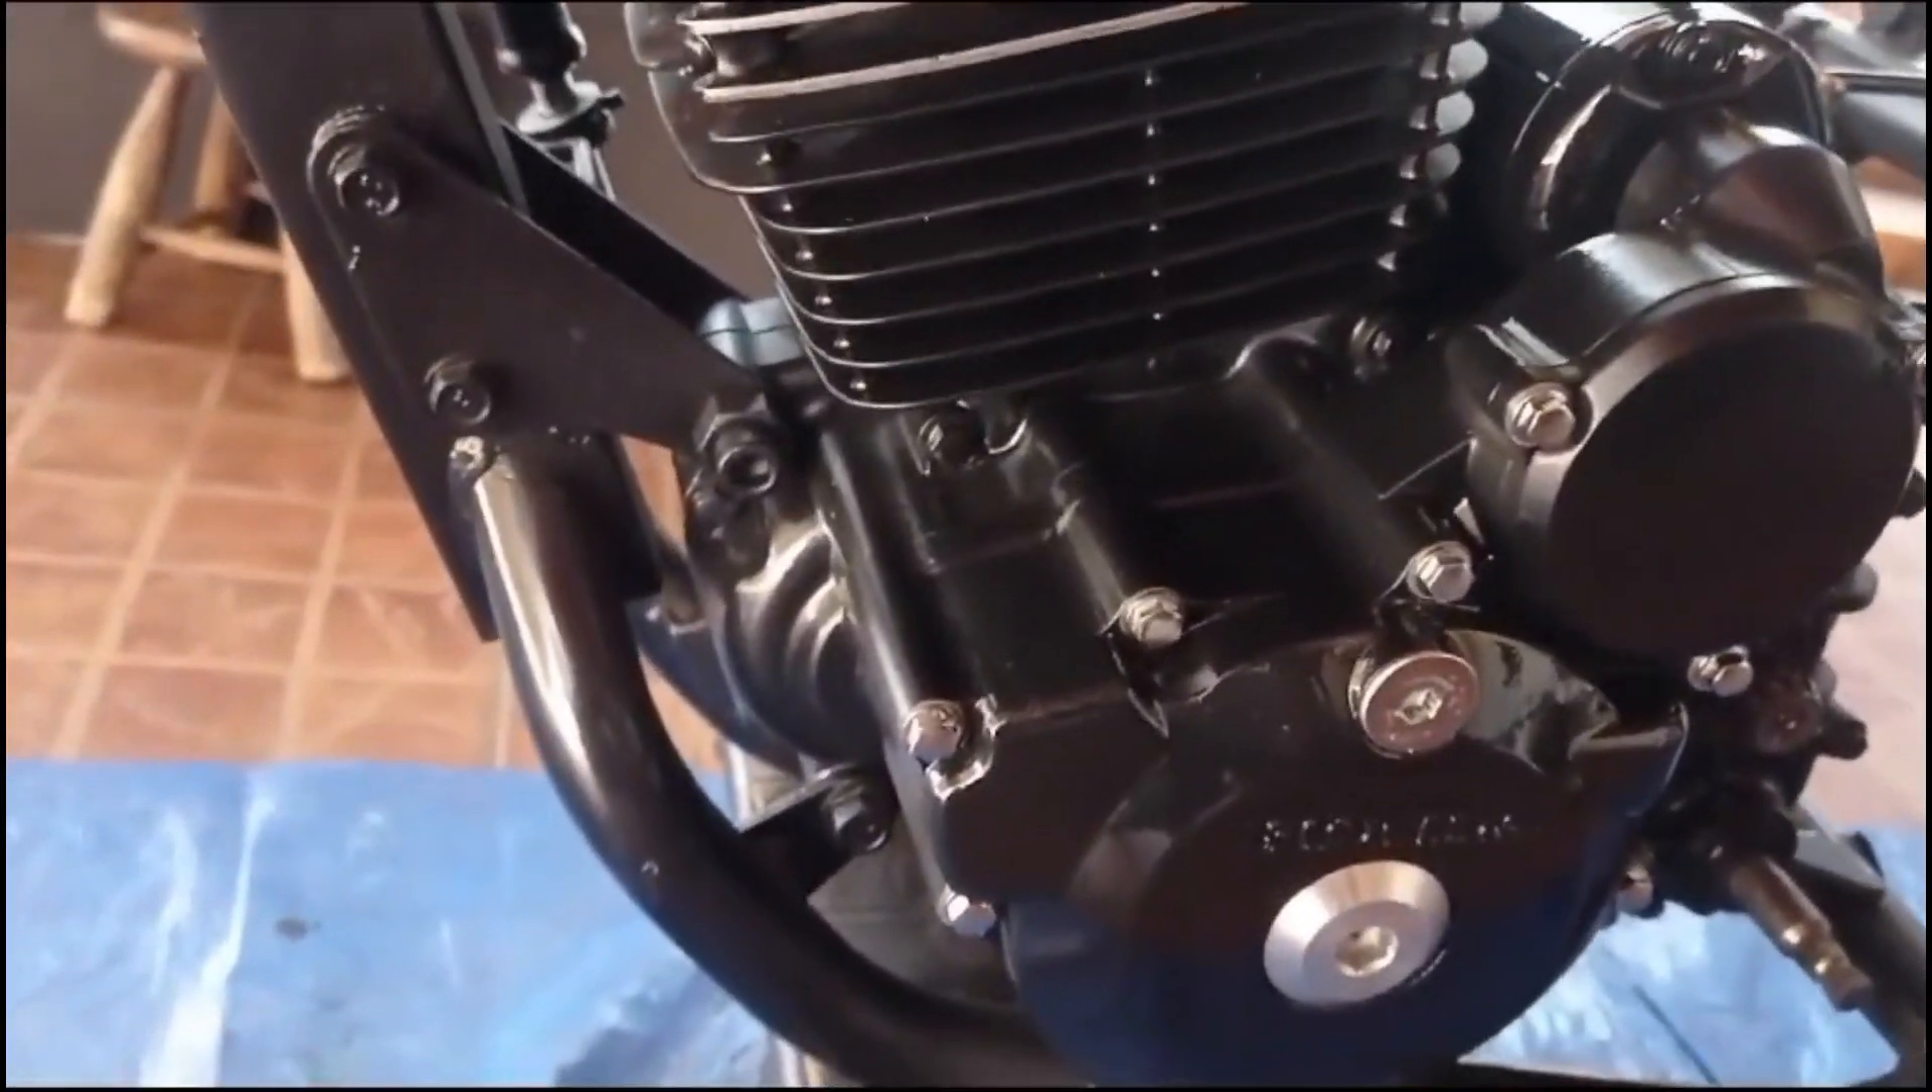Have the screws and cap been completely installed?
Yes.